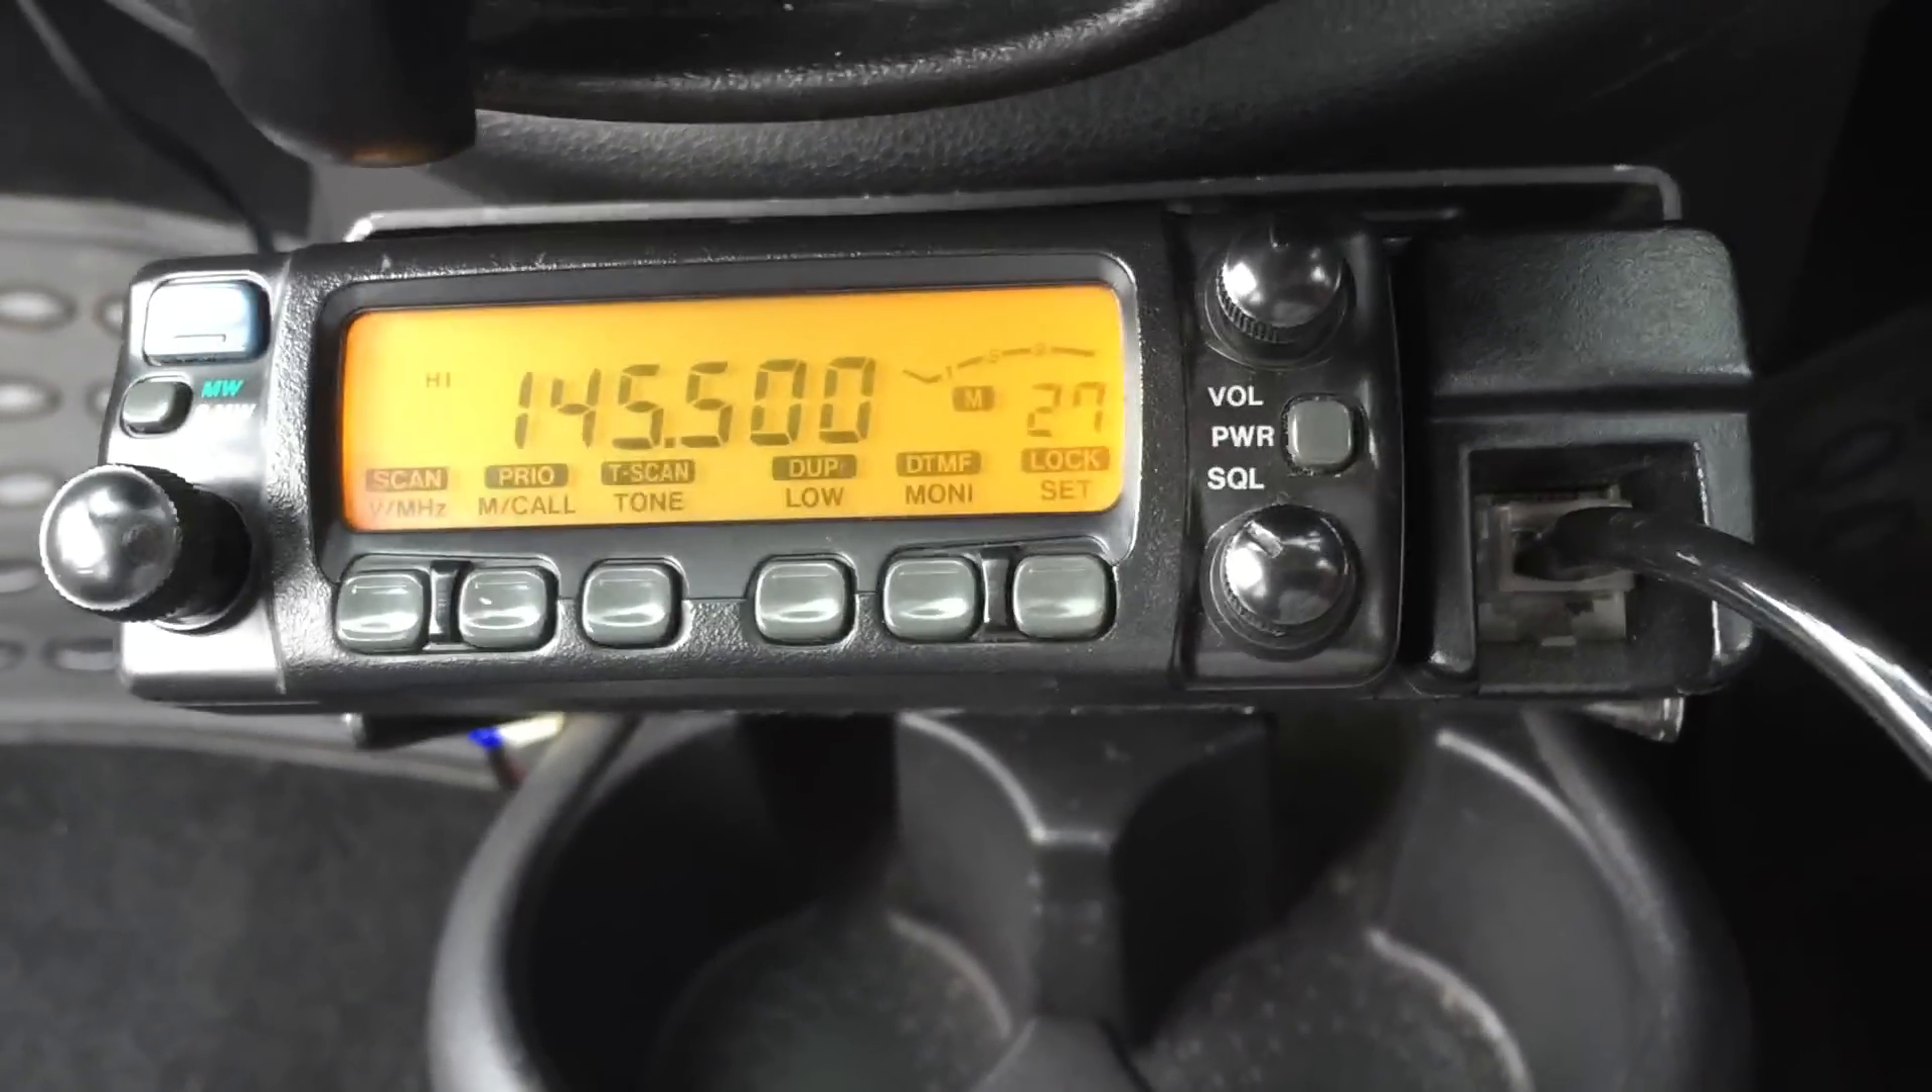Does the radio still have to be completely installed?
No.